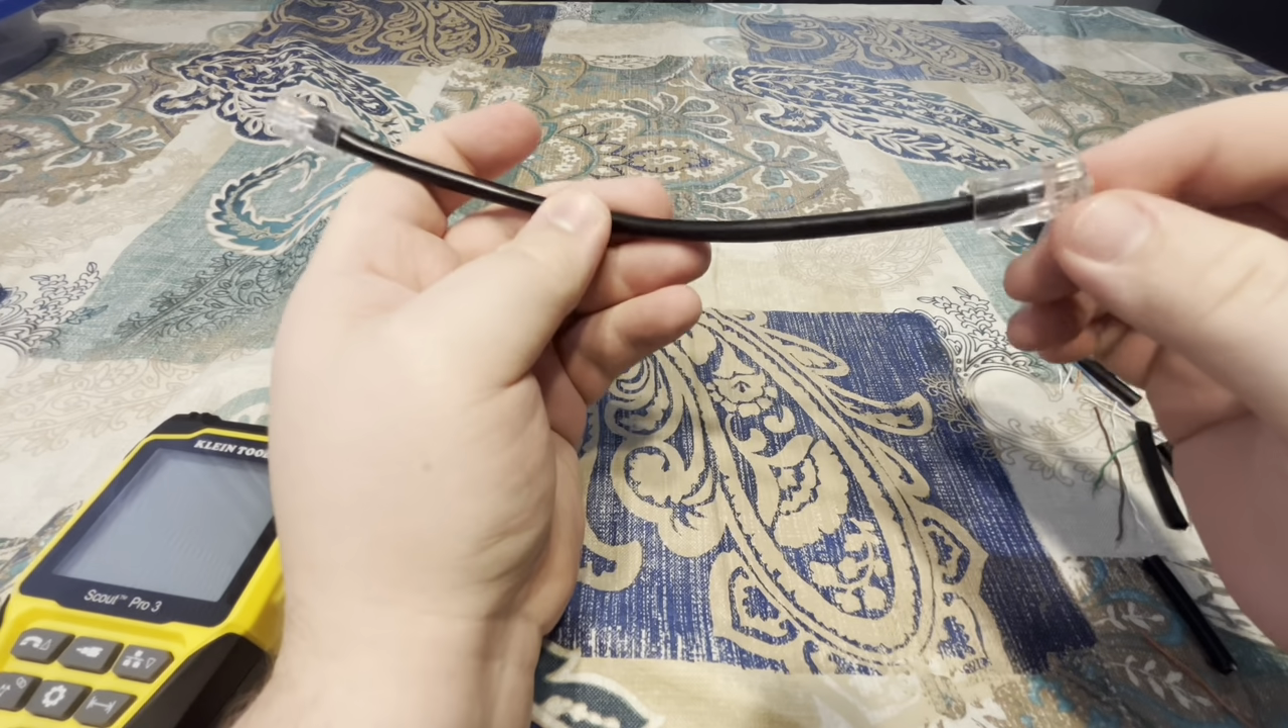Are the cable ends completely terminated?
Yes.